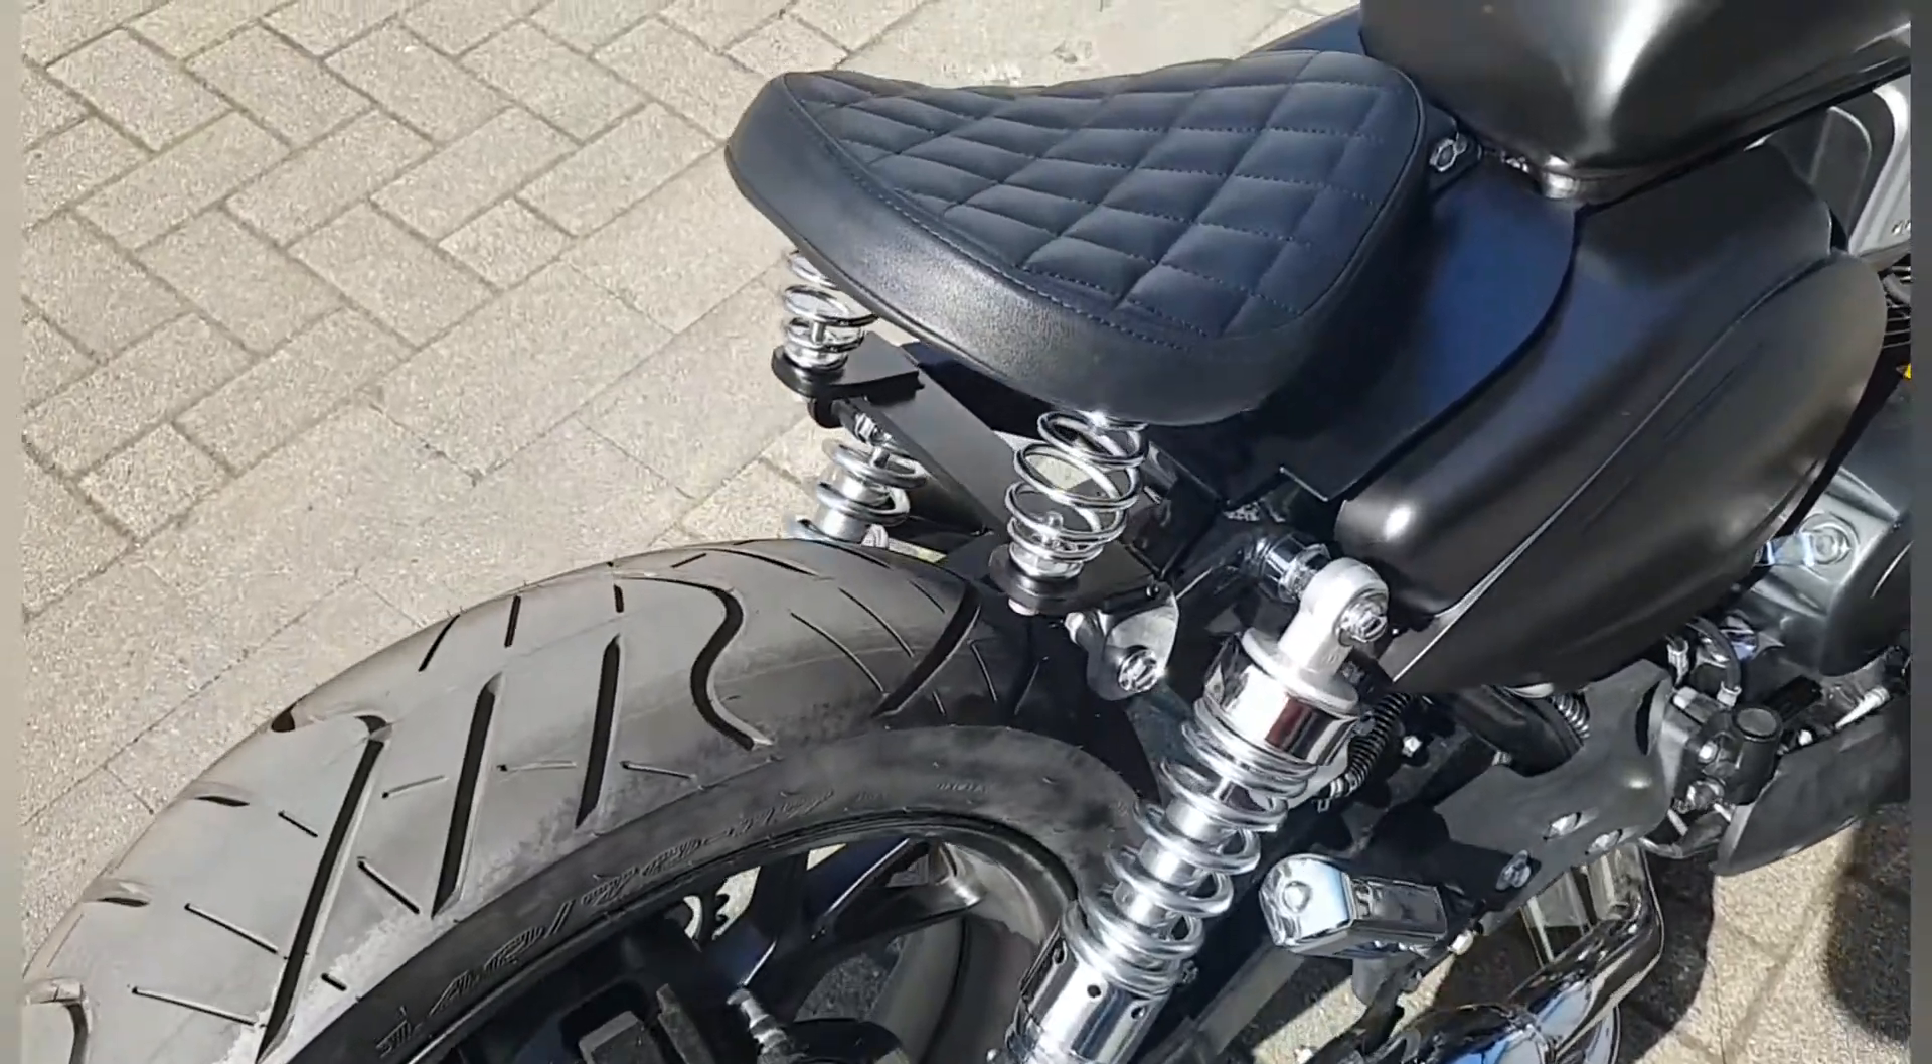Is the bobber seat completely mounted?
Yes.